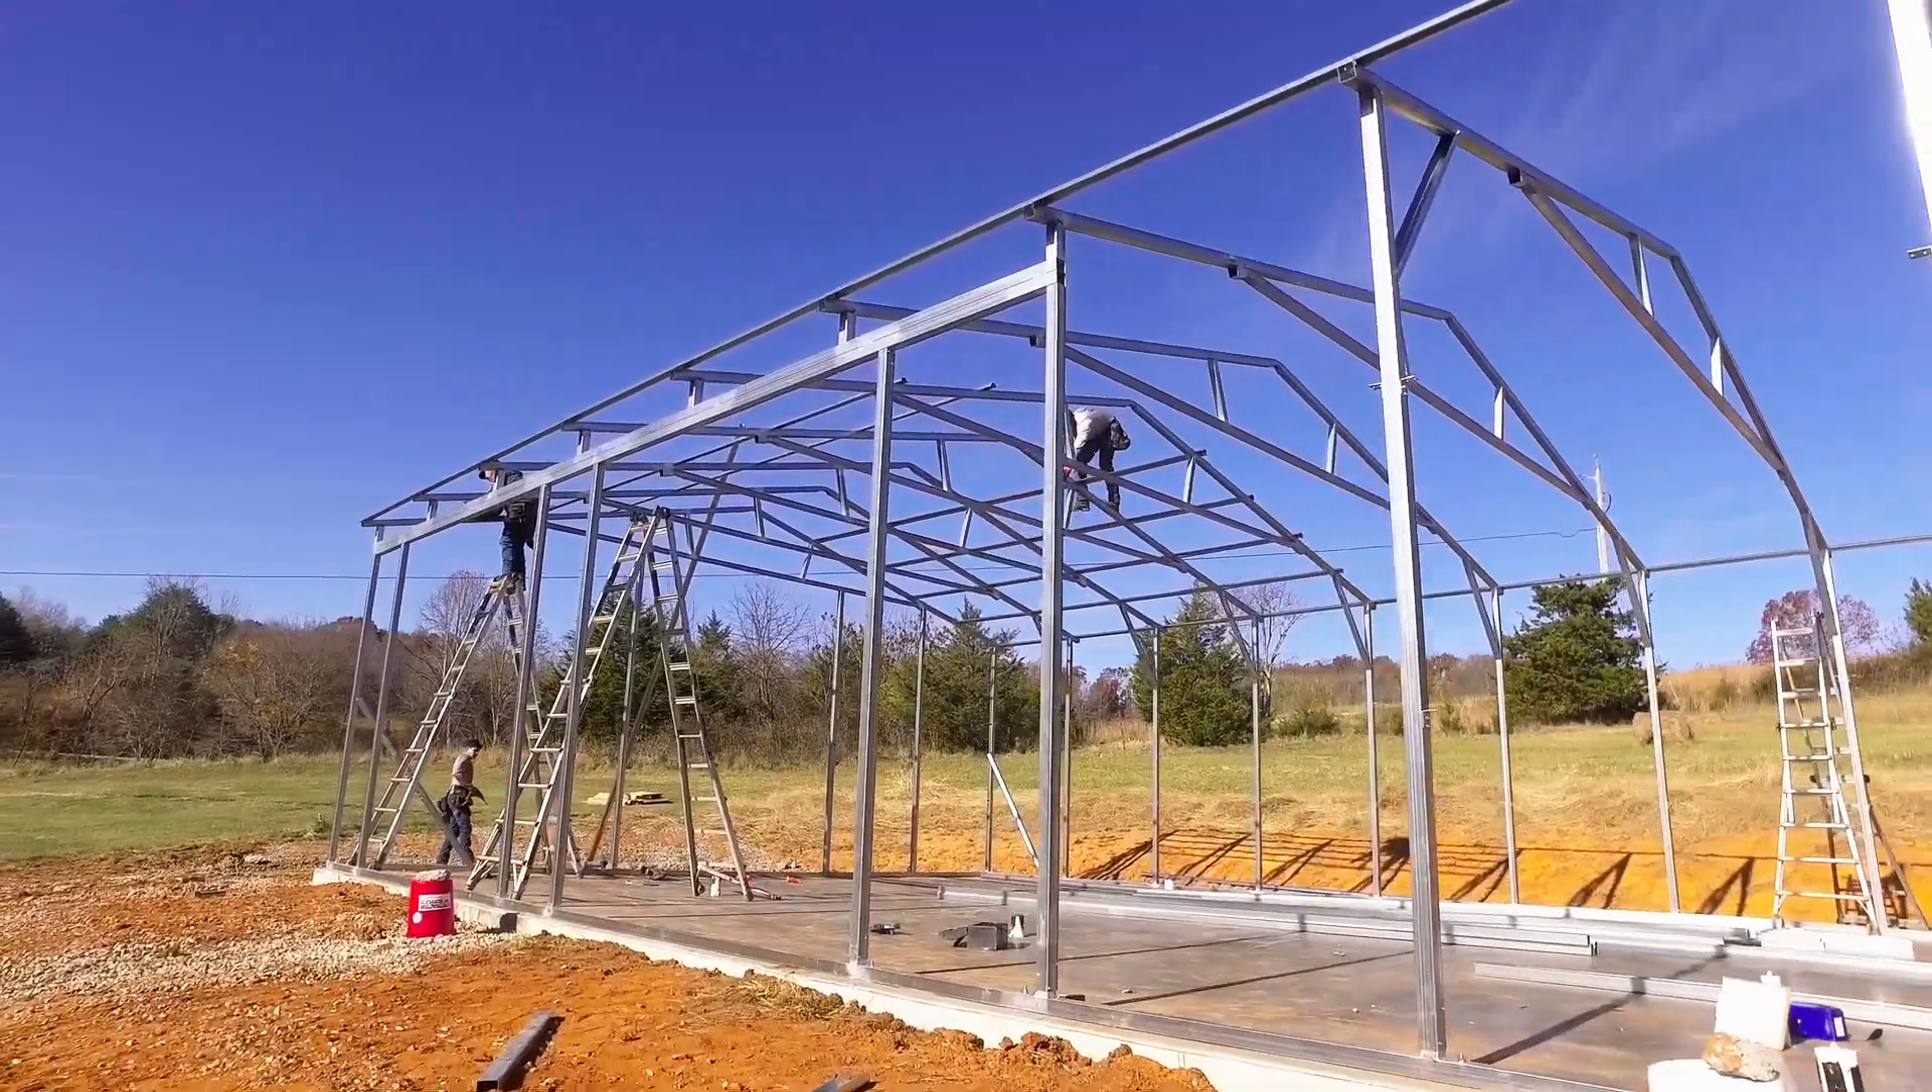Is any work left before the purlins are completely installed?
Yes.